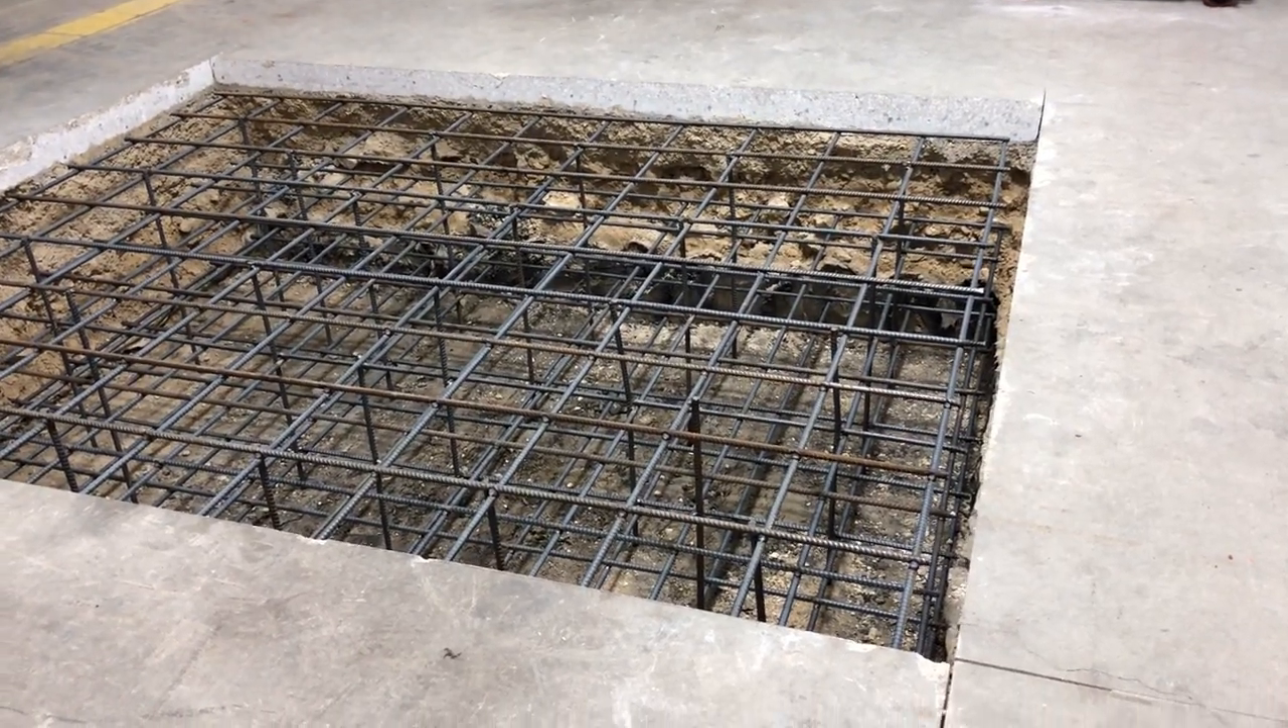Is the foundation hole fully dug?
Yes.